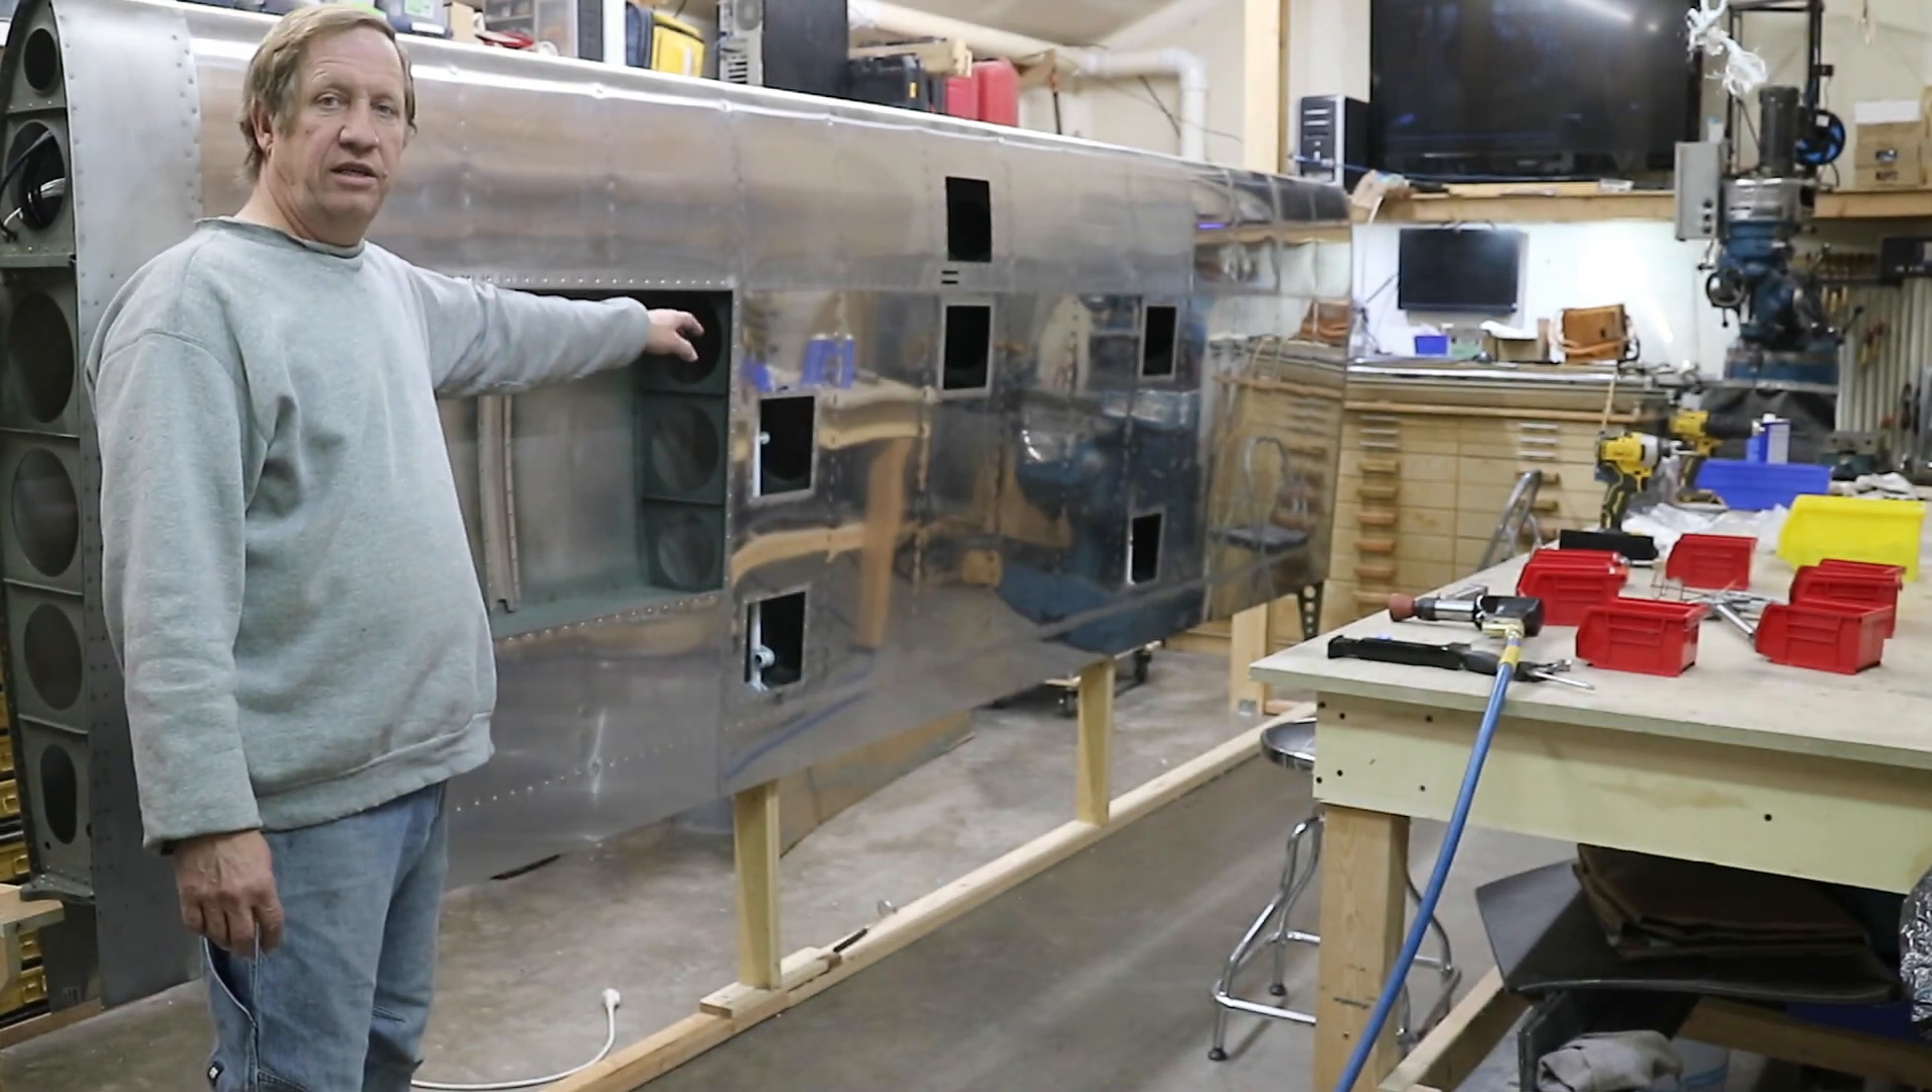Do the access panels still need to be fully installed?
Yes.